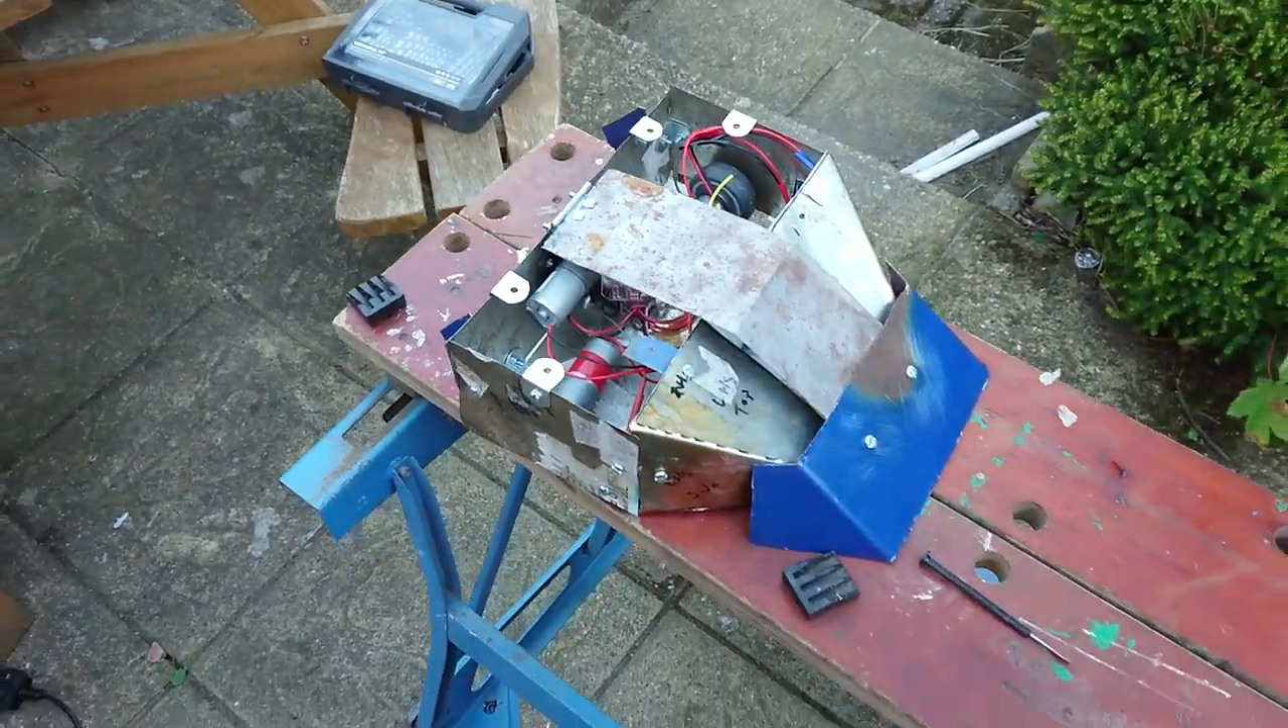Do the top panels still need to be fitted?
Yes.